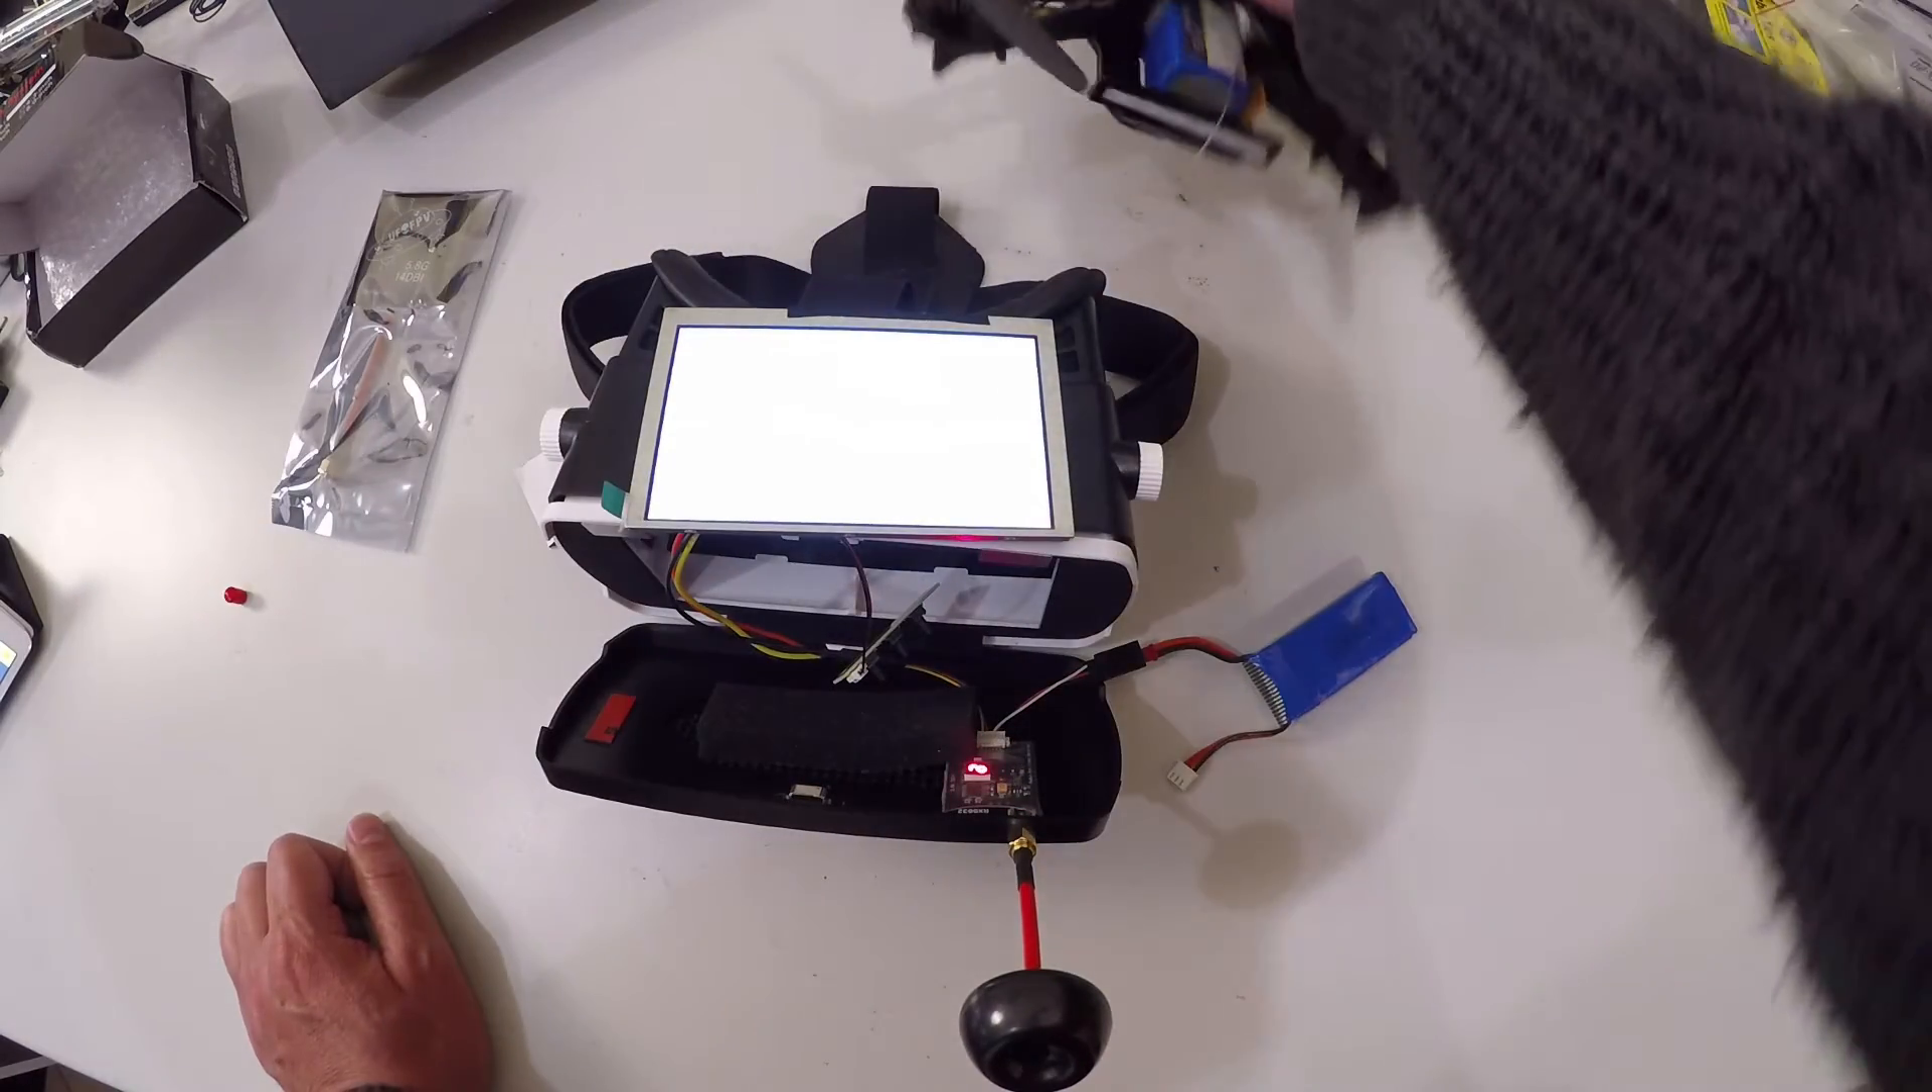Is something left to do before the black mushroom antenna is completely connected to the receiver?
No.